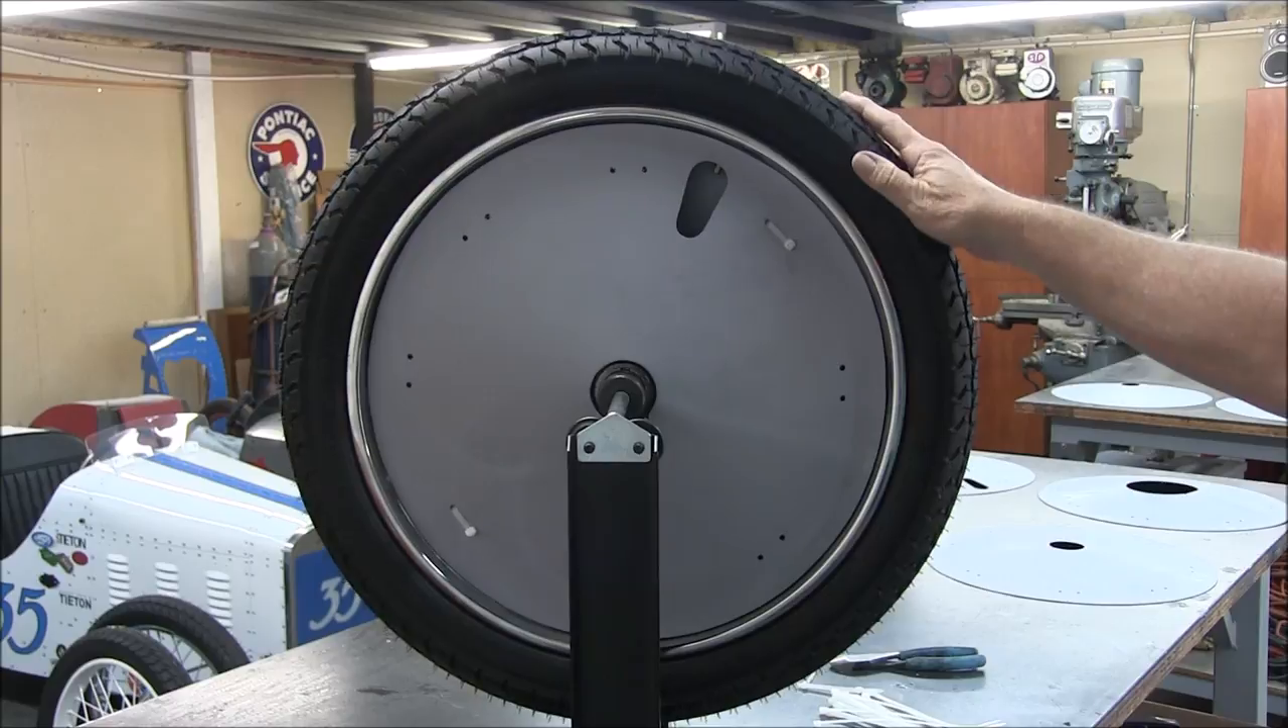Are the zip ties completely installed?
No.